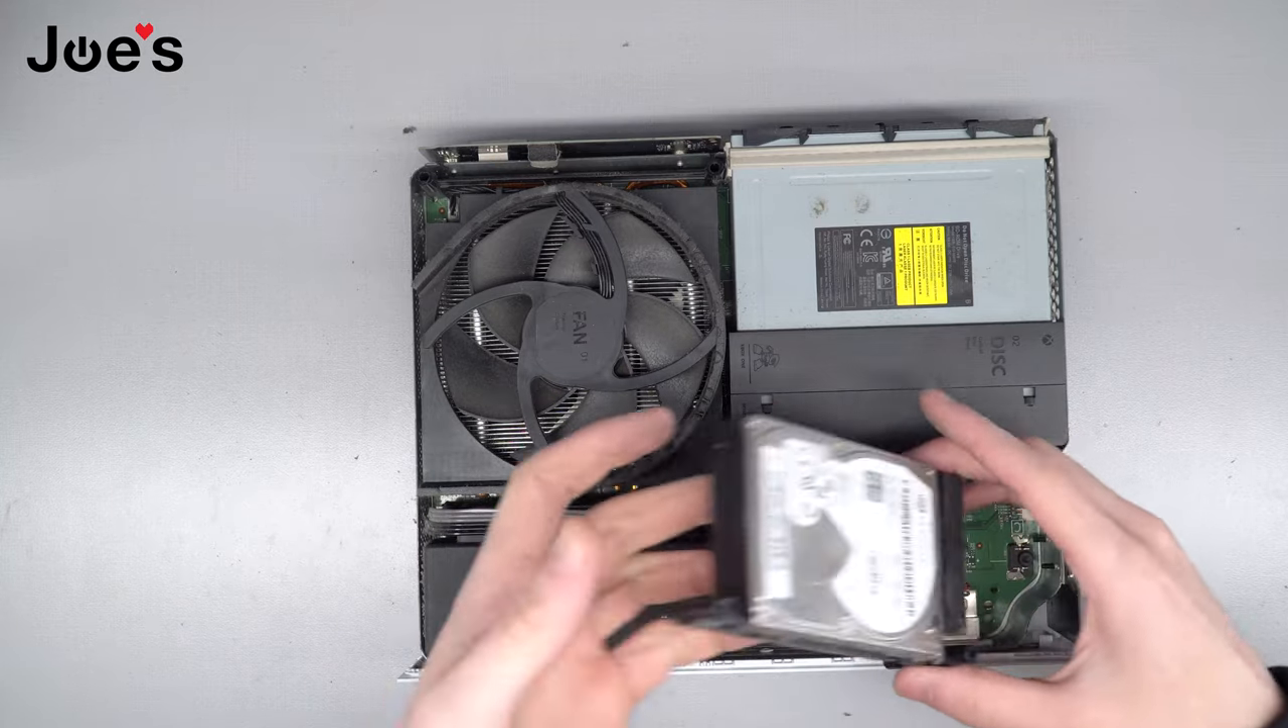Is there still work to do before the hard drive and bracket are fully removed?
No.